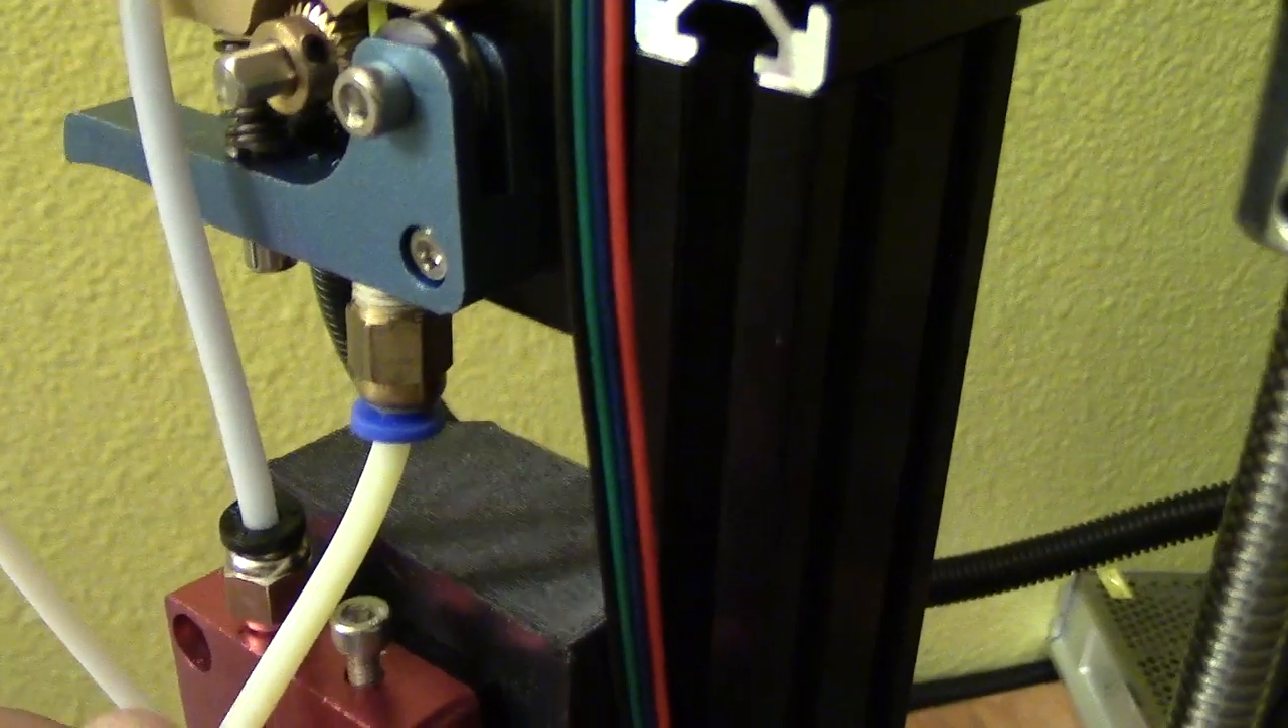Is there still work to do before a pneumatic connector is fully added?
No.